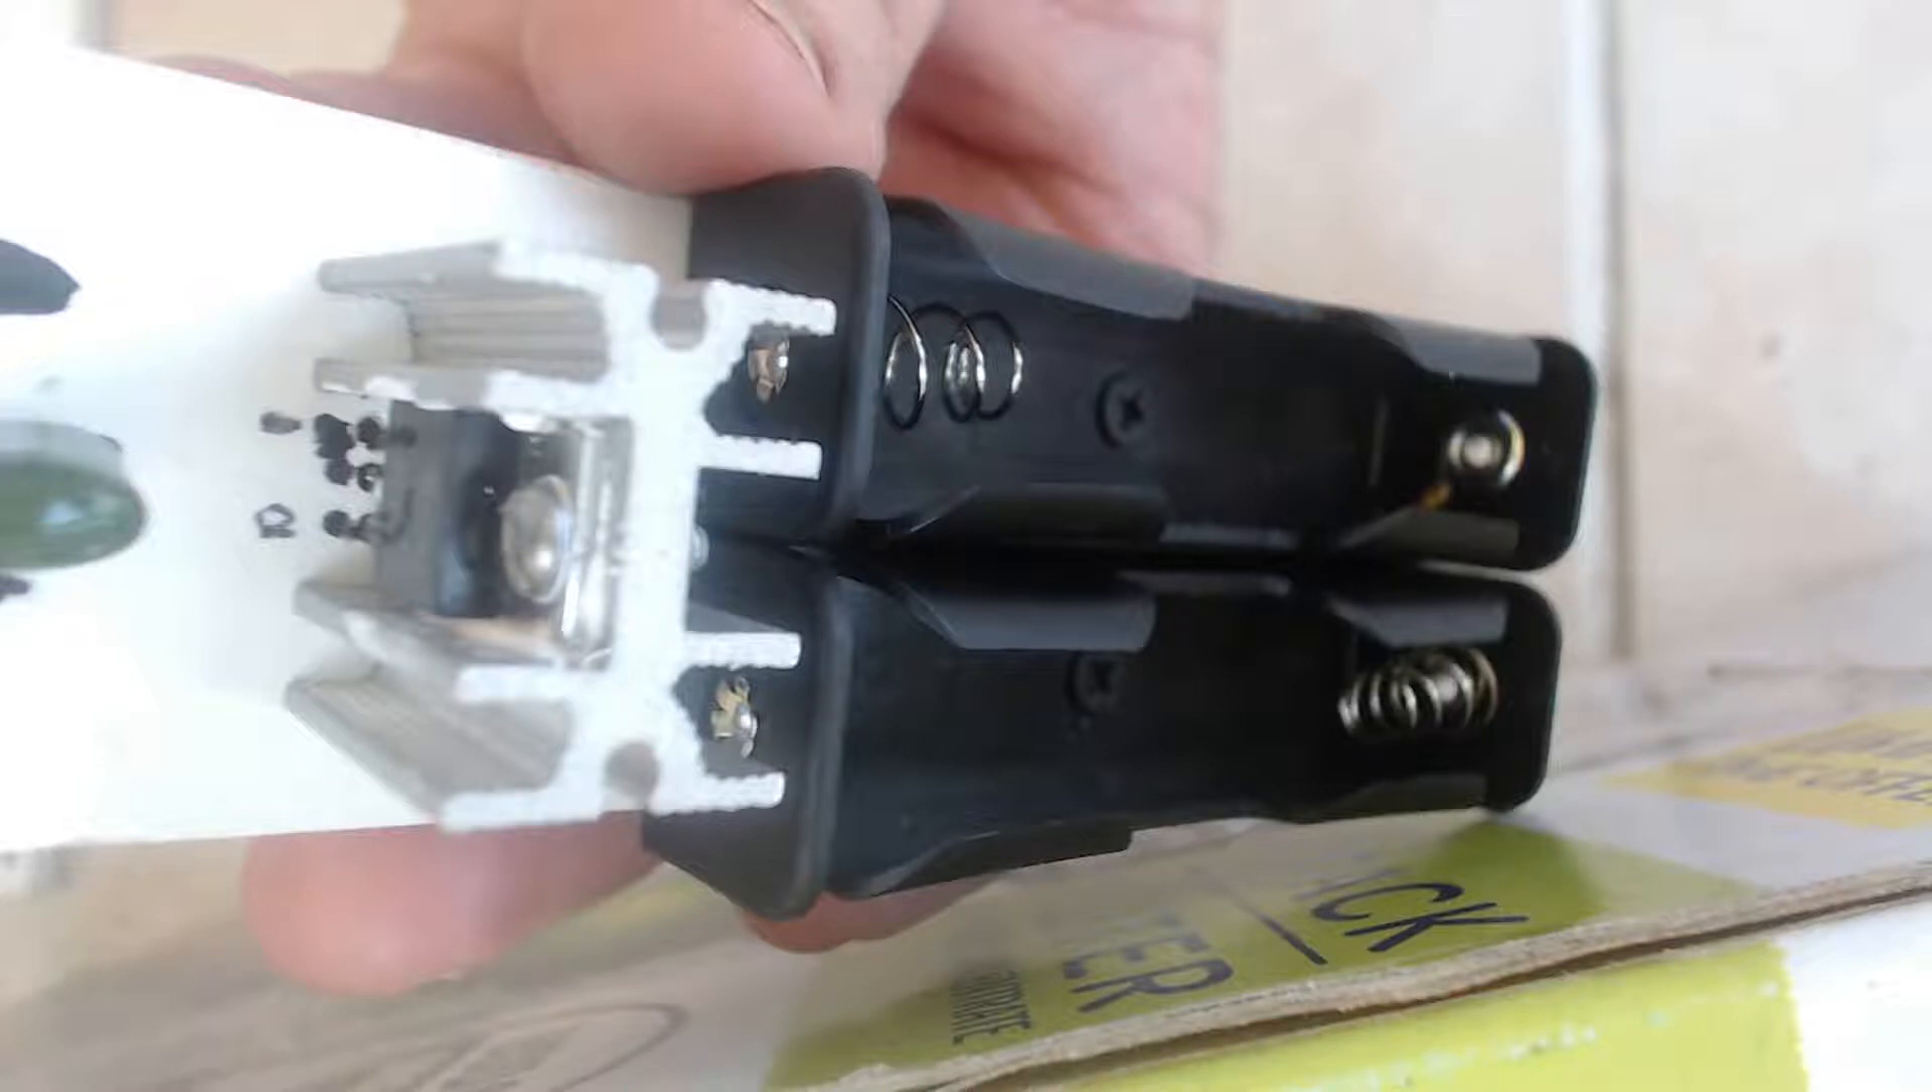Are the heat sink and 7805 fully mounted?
Yes.